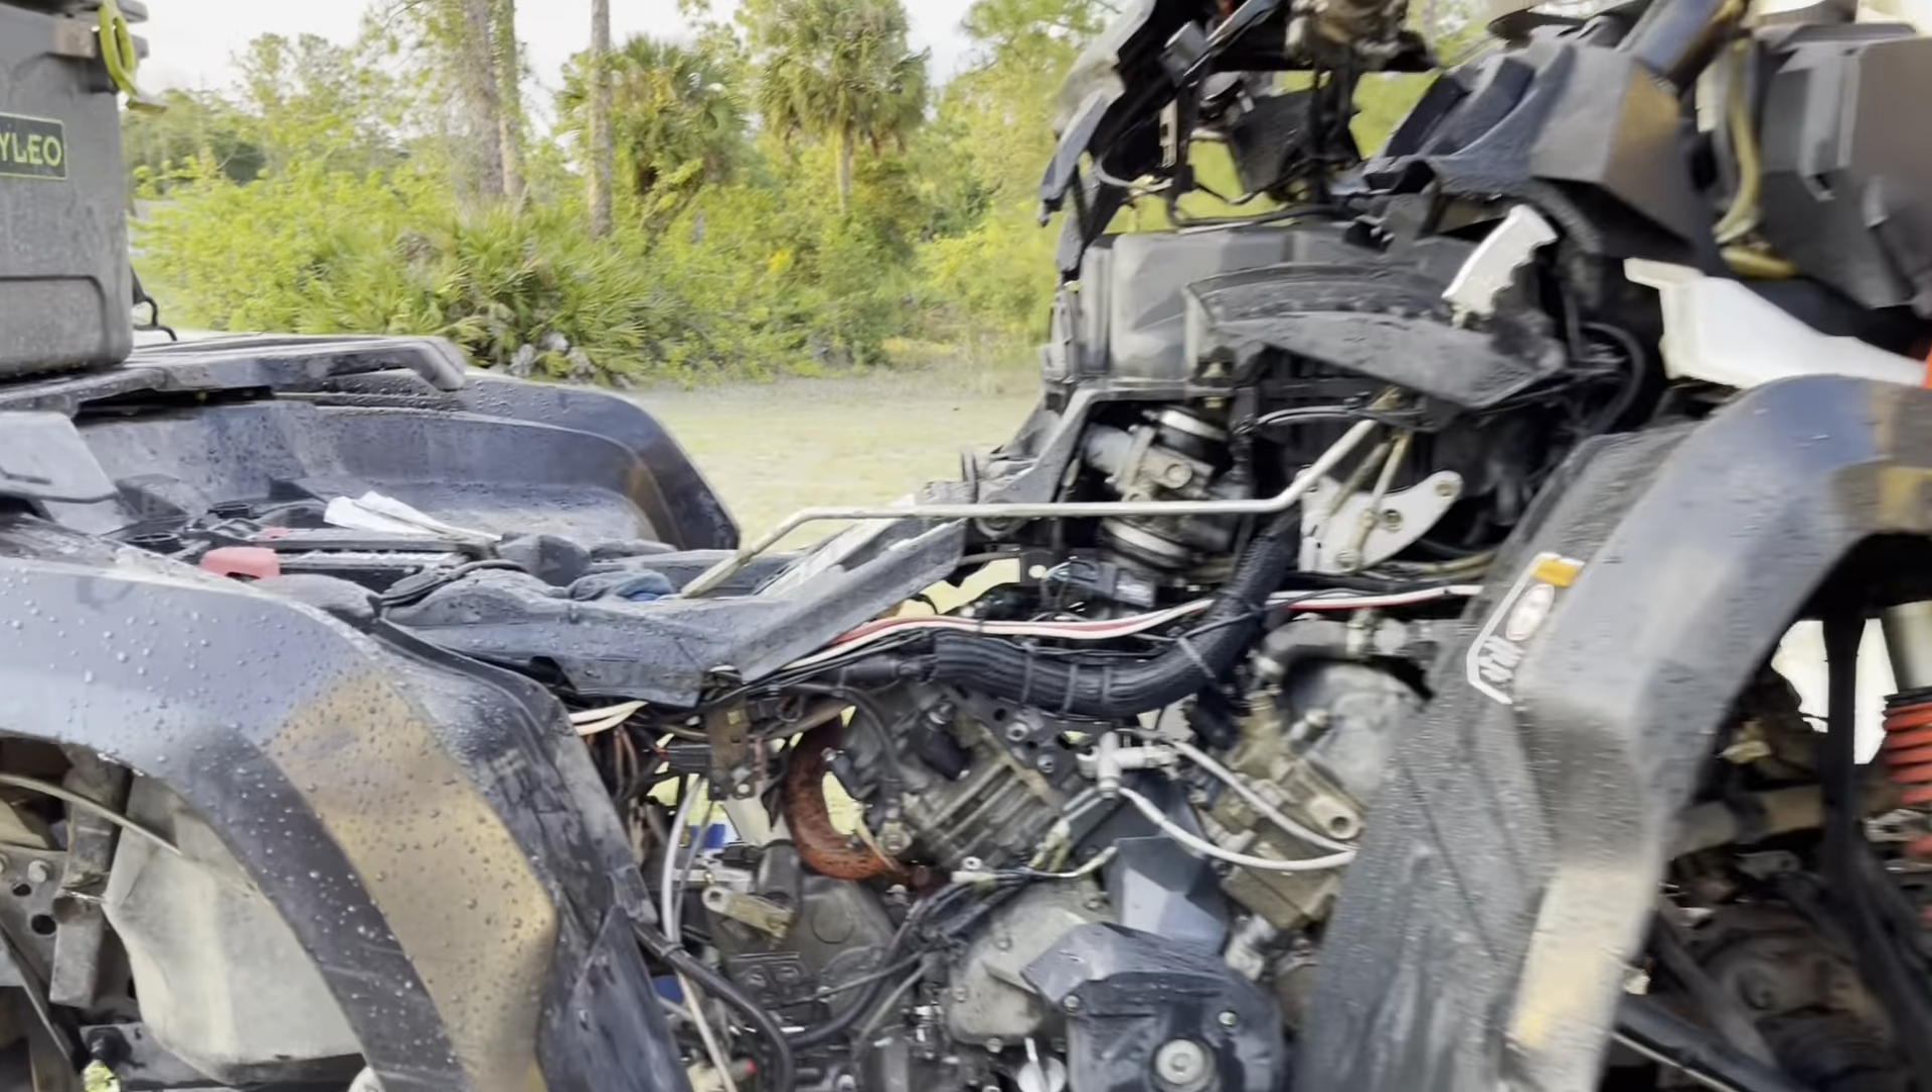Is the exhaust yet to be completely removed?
Yes.